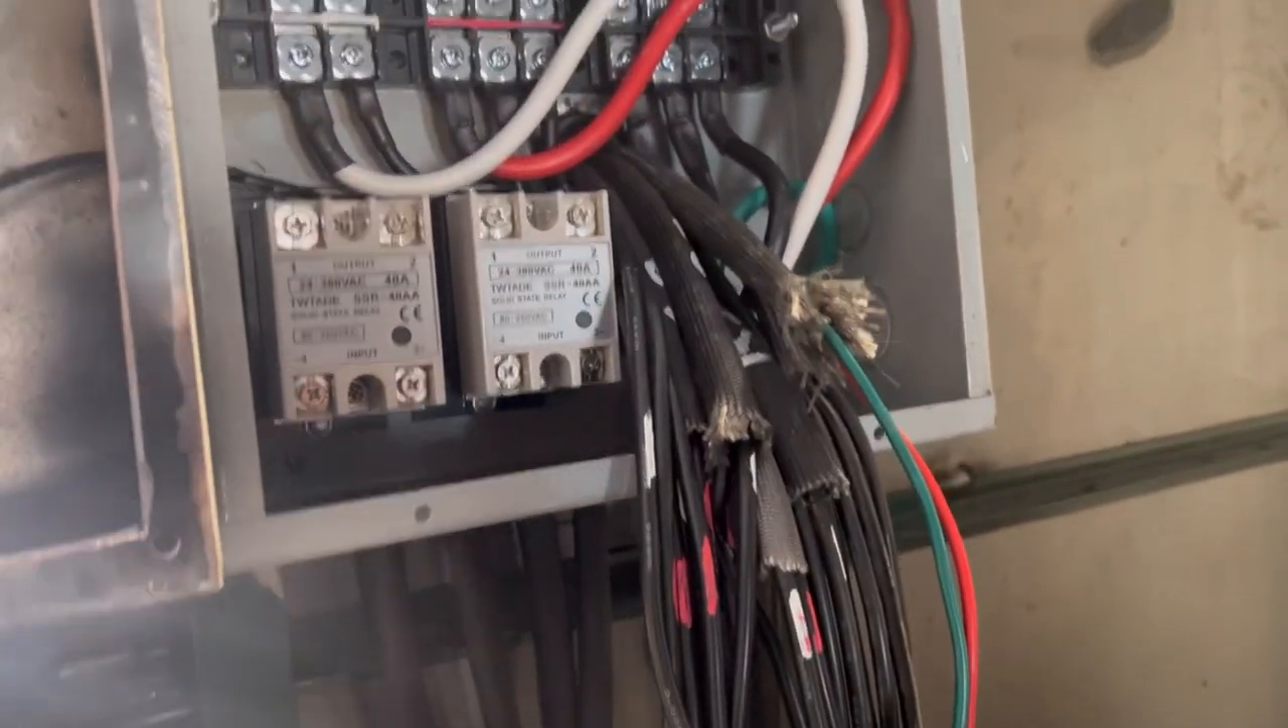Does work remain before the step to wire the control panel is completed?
Yes.